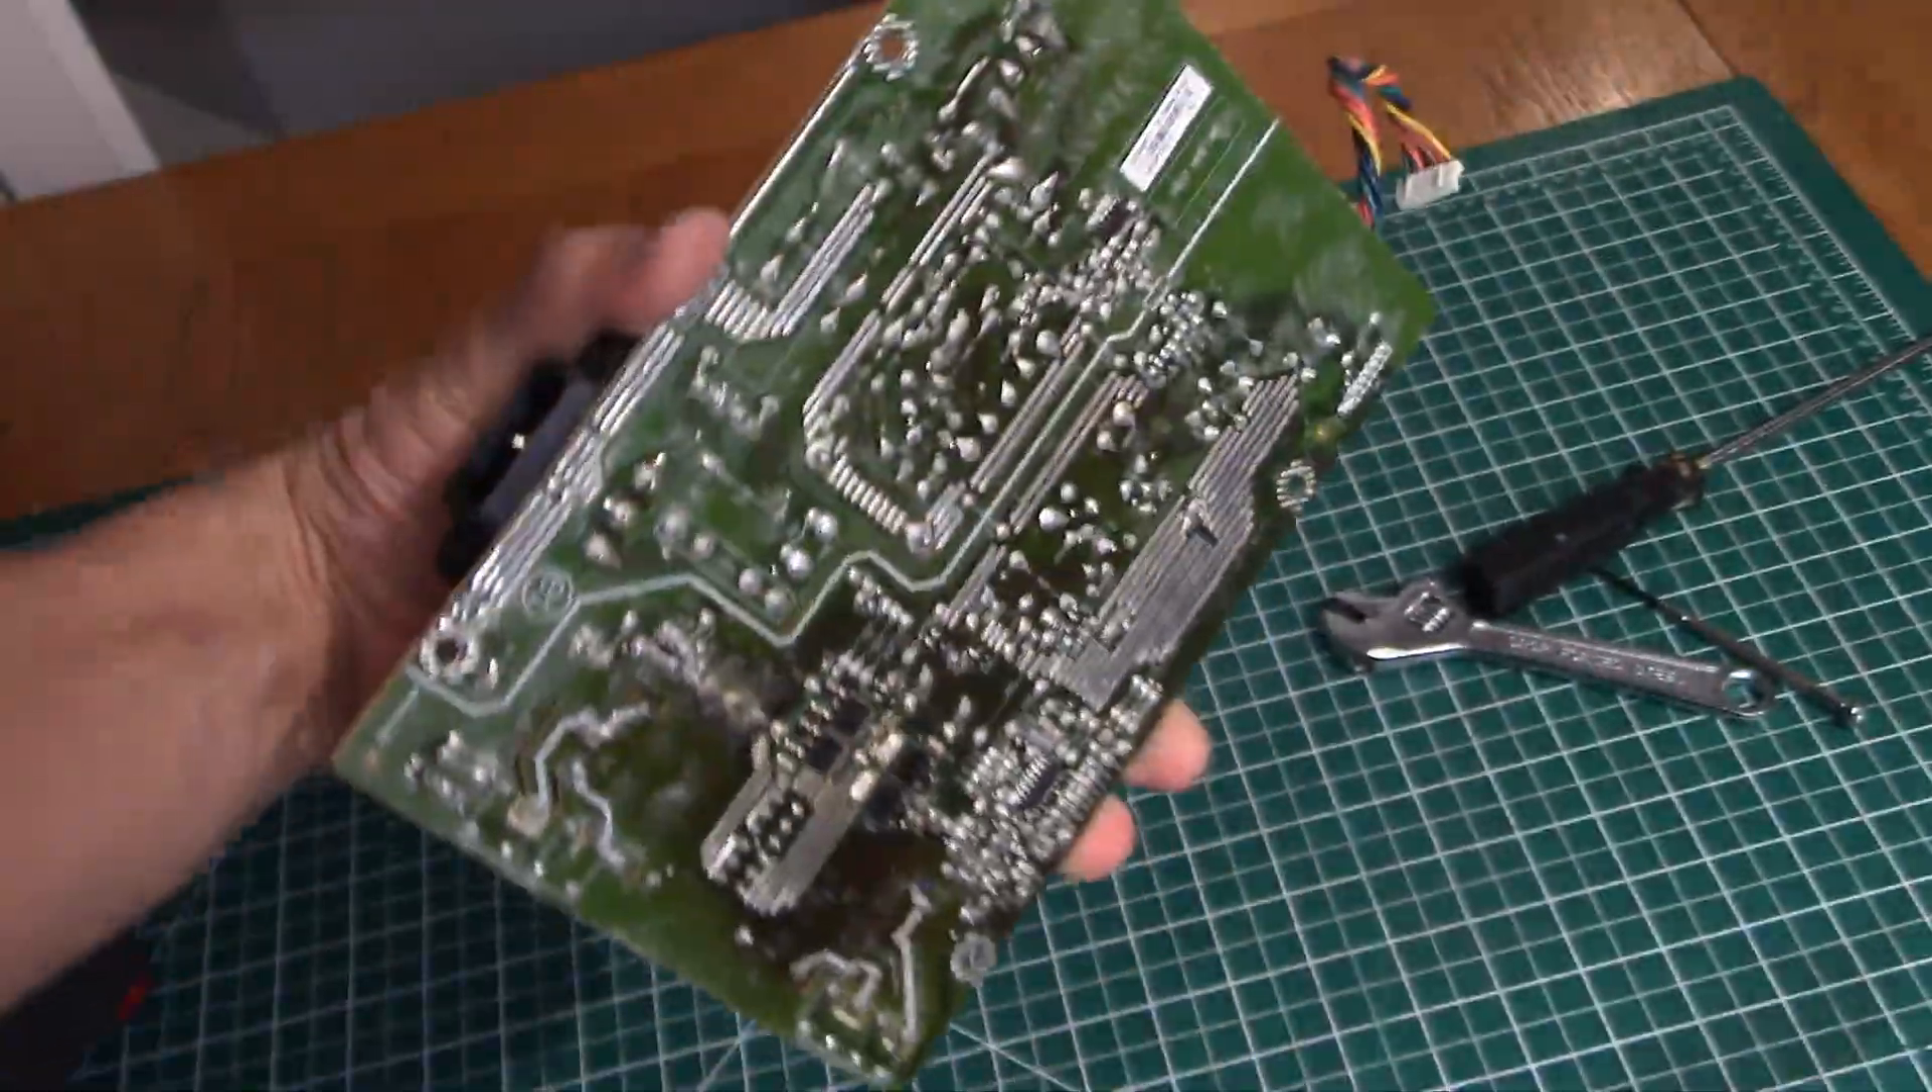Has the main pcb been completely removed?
Yes.